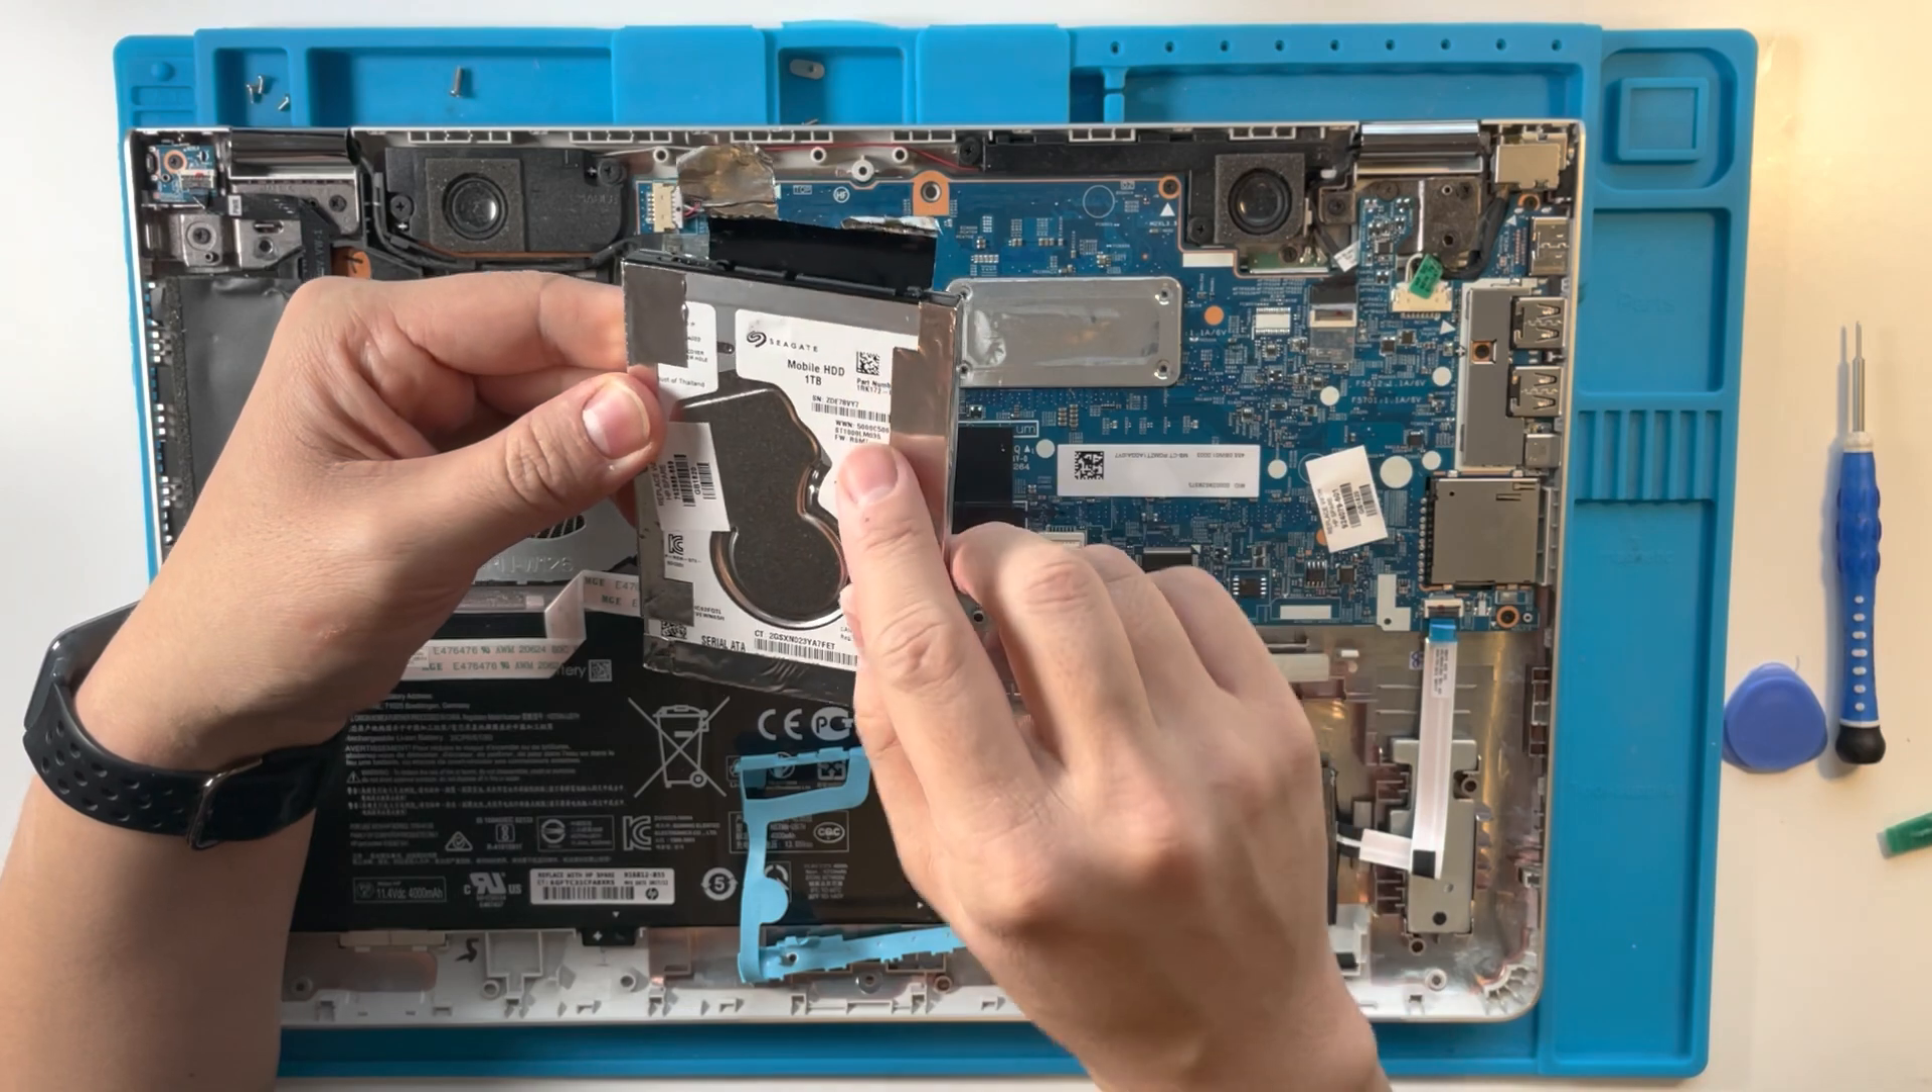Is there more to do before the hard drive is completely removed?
No.